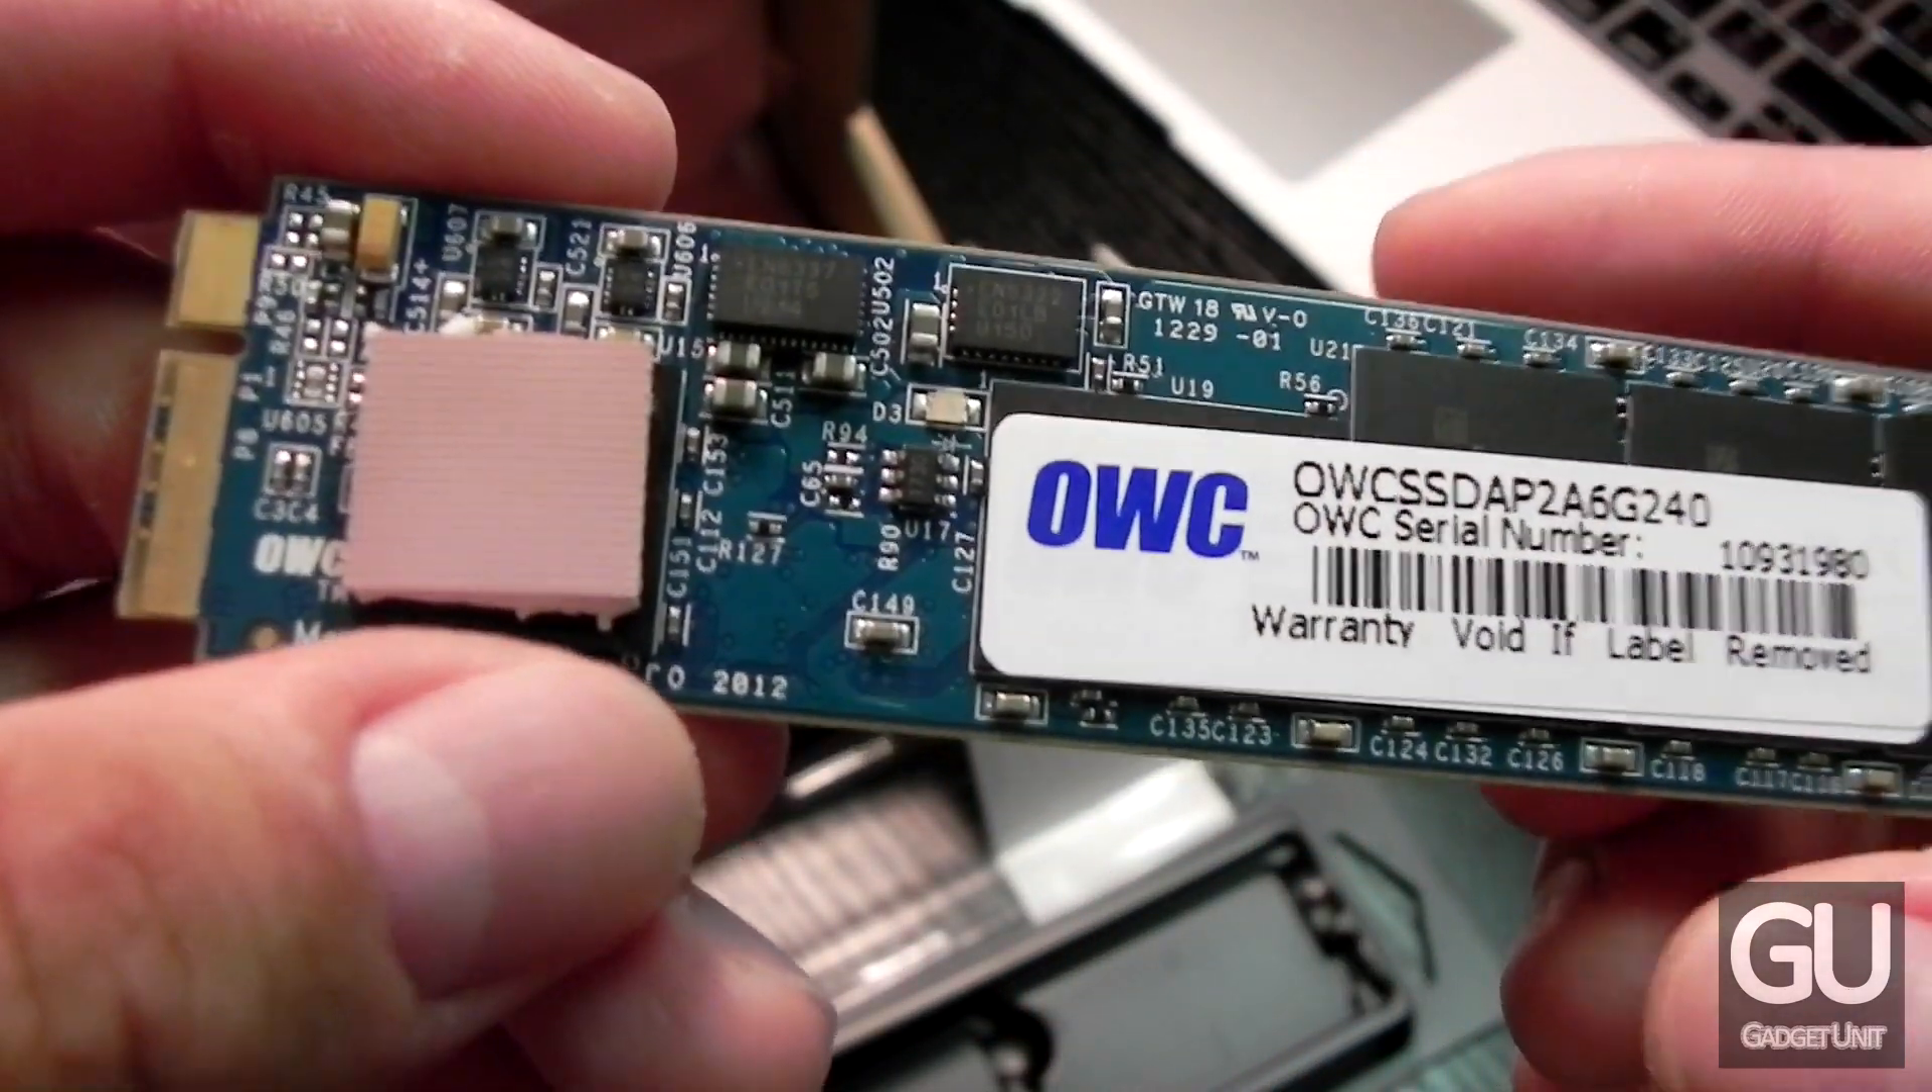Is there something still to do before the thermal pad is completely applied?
No.